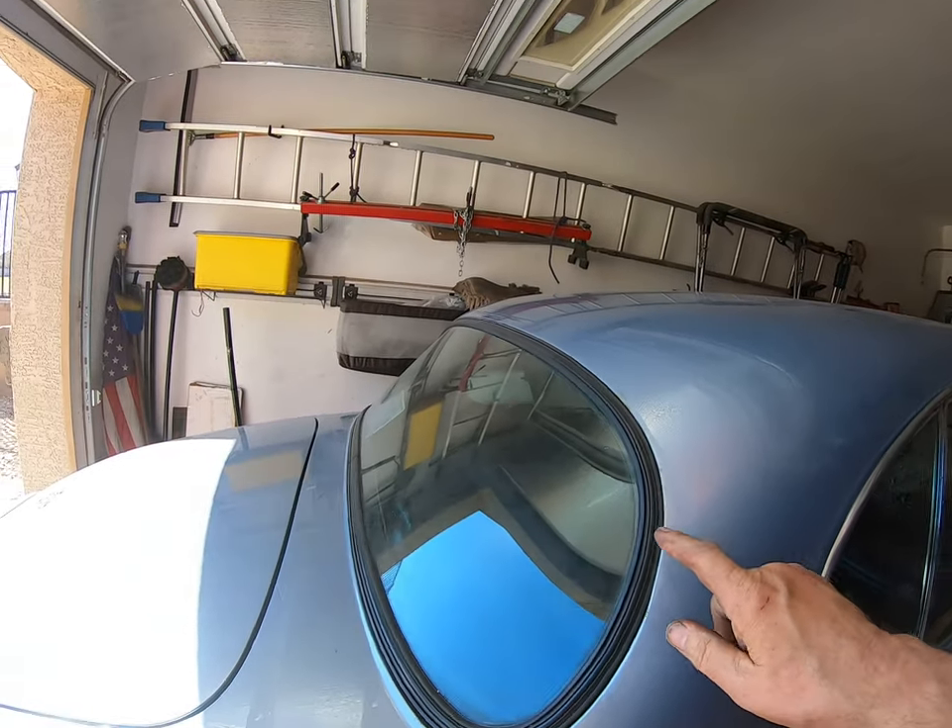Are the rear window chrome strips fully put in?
No.